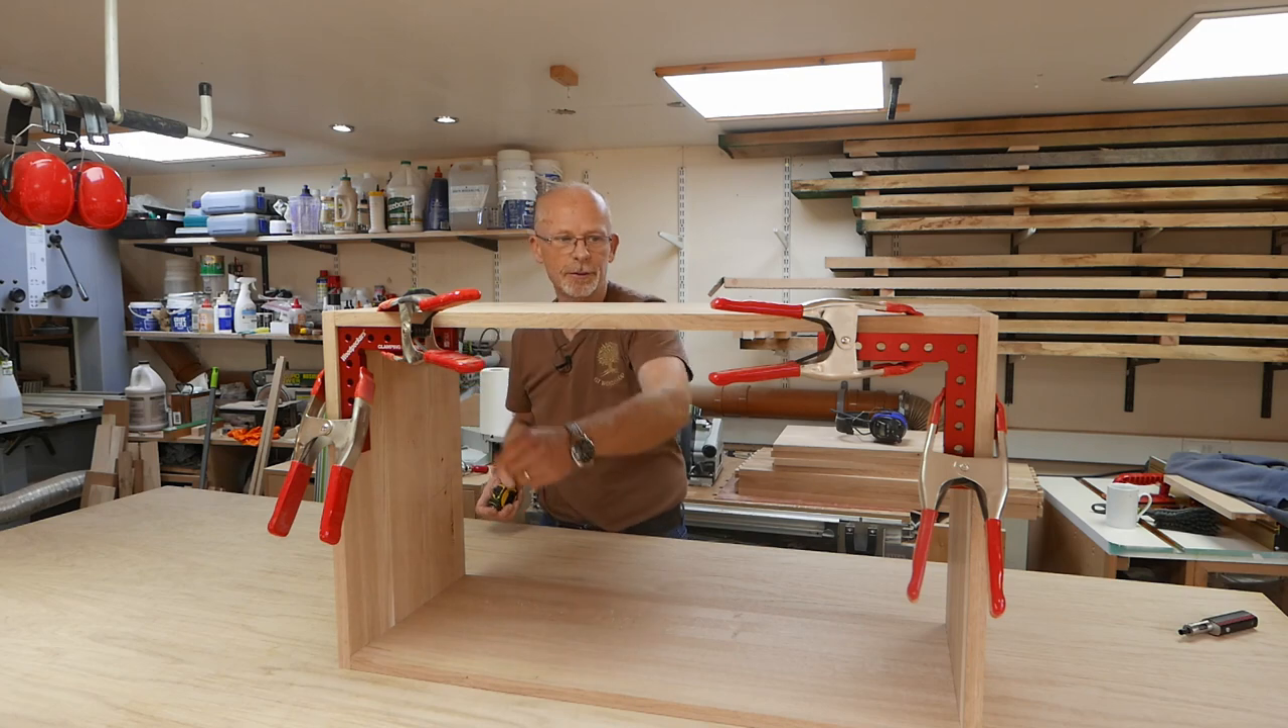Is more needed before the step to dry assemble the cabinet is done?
No.